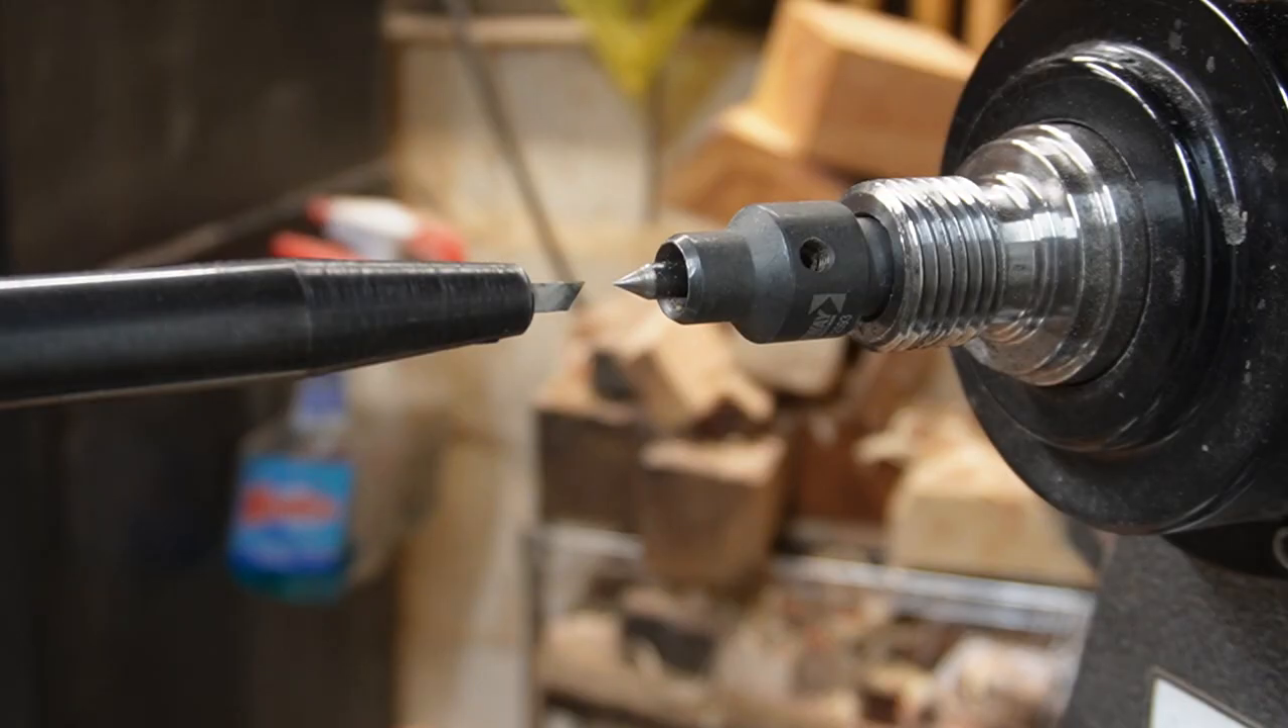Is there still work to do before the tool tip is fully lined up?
No.